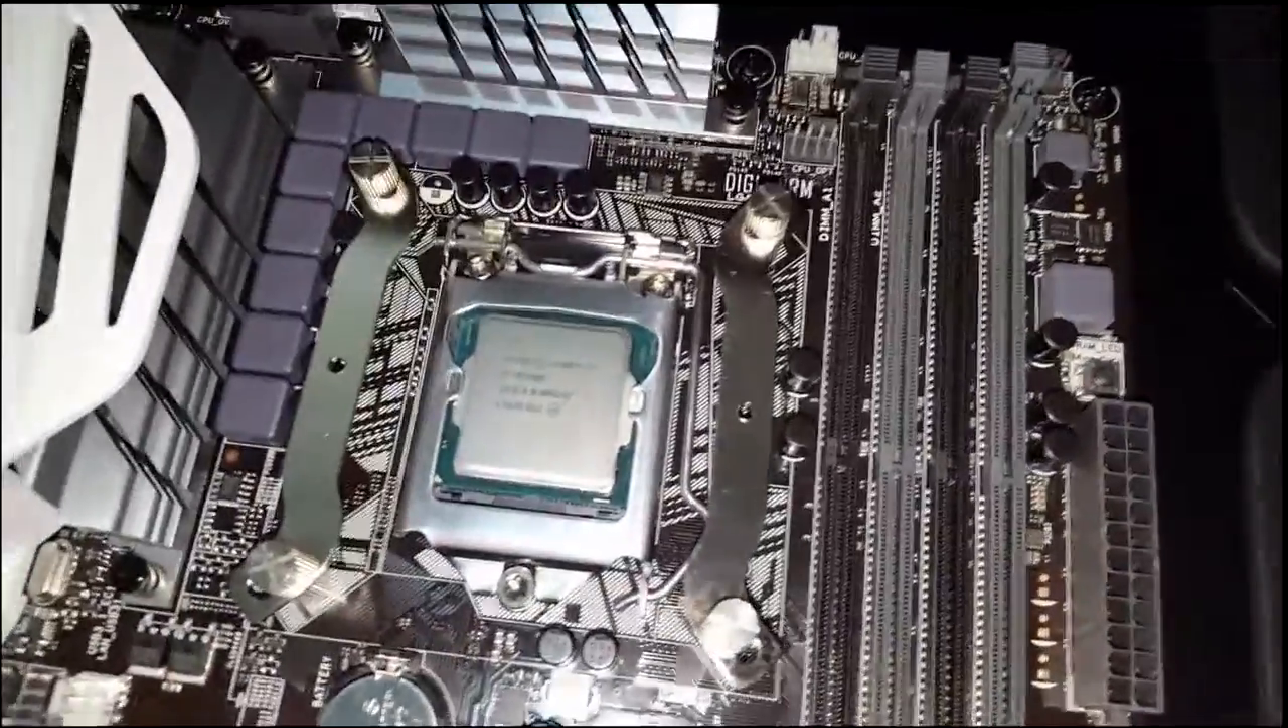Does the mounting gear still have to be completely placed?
No.